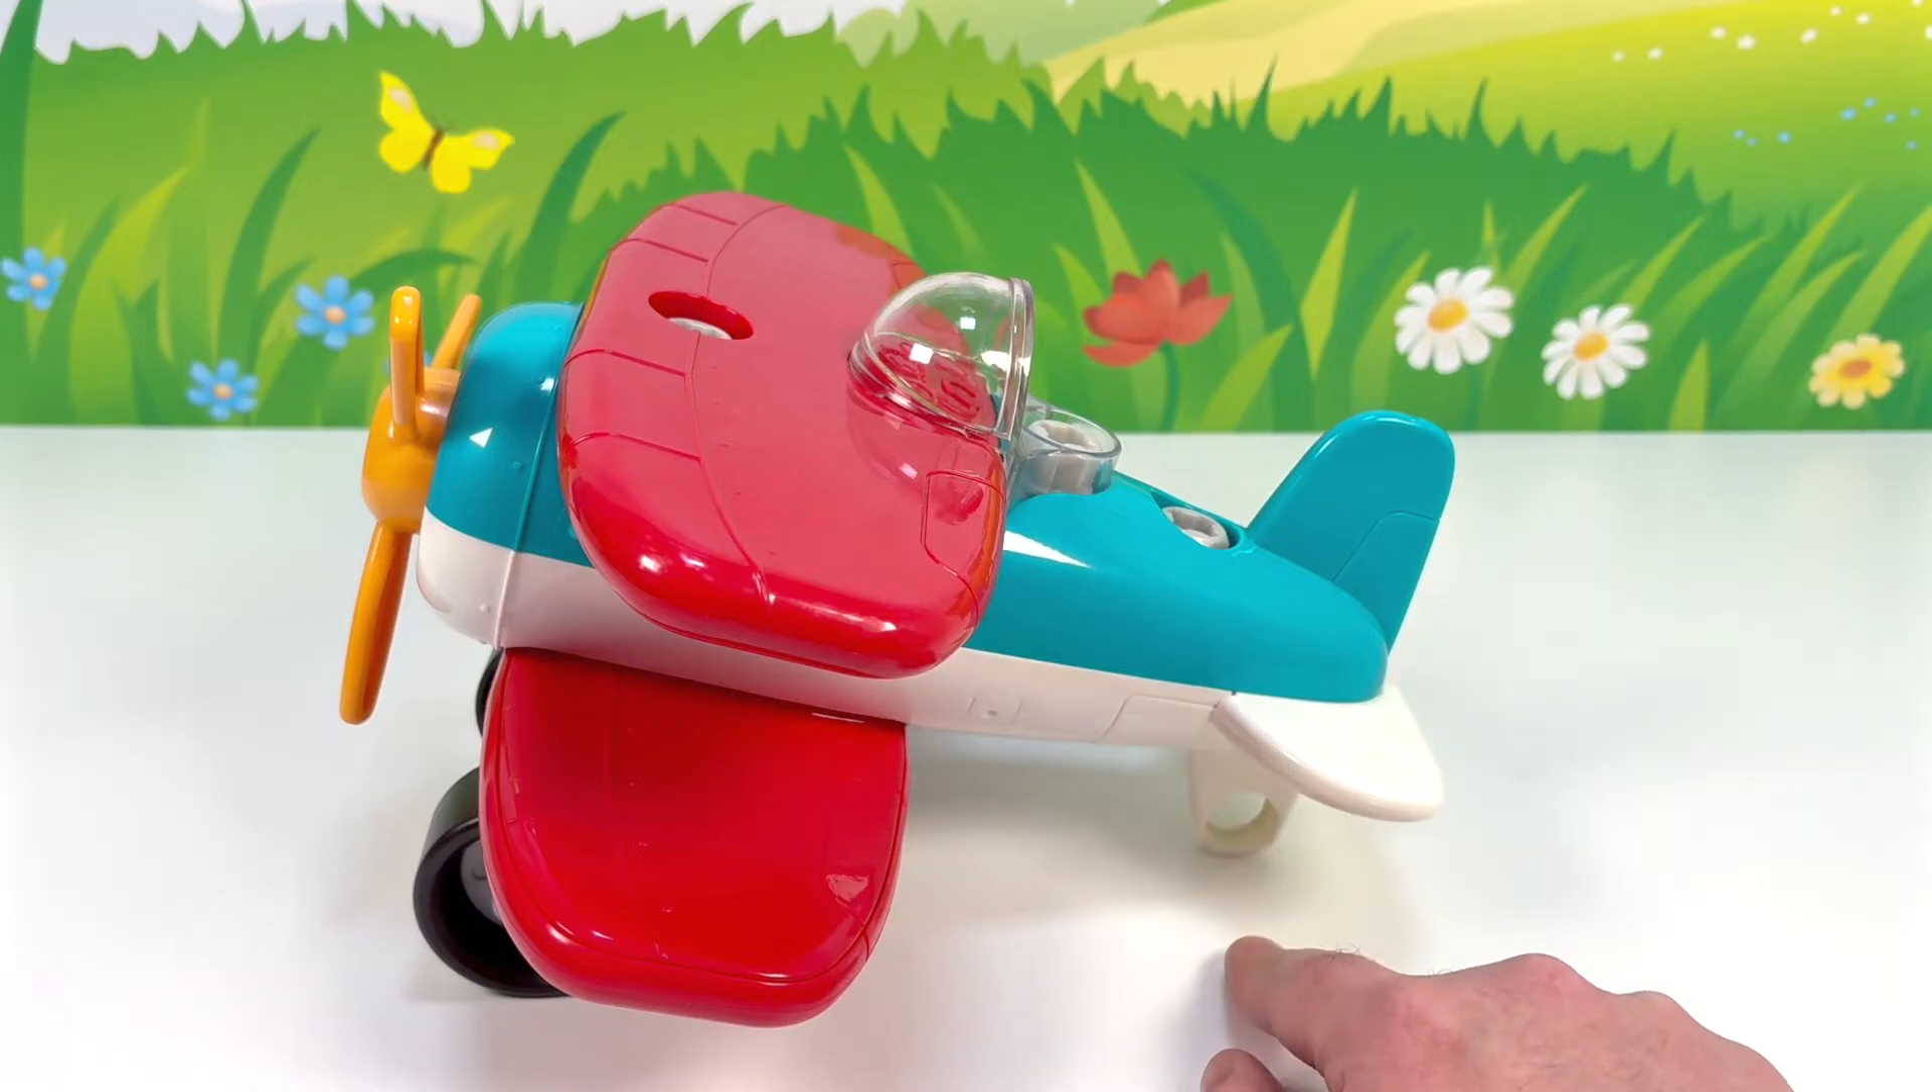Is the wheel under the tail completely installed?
No.